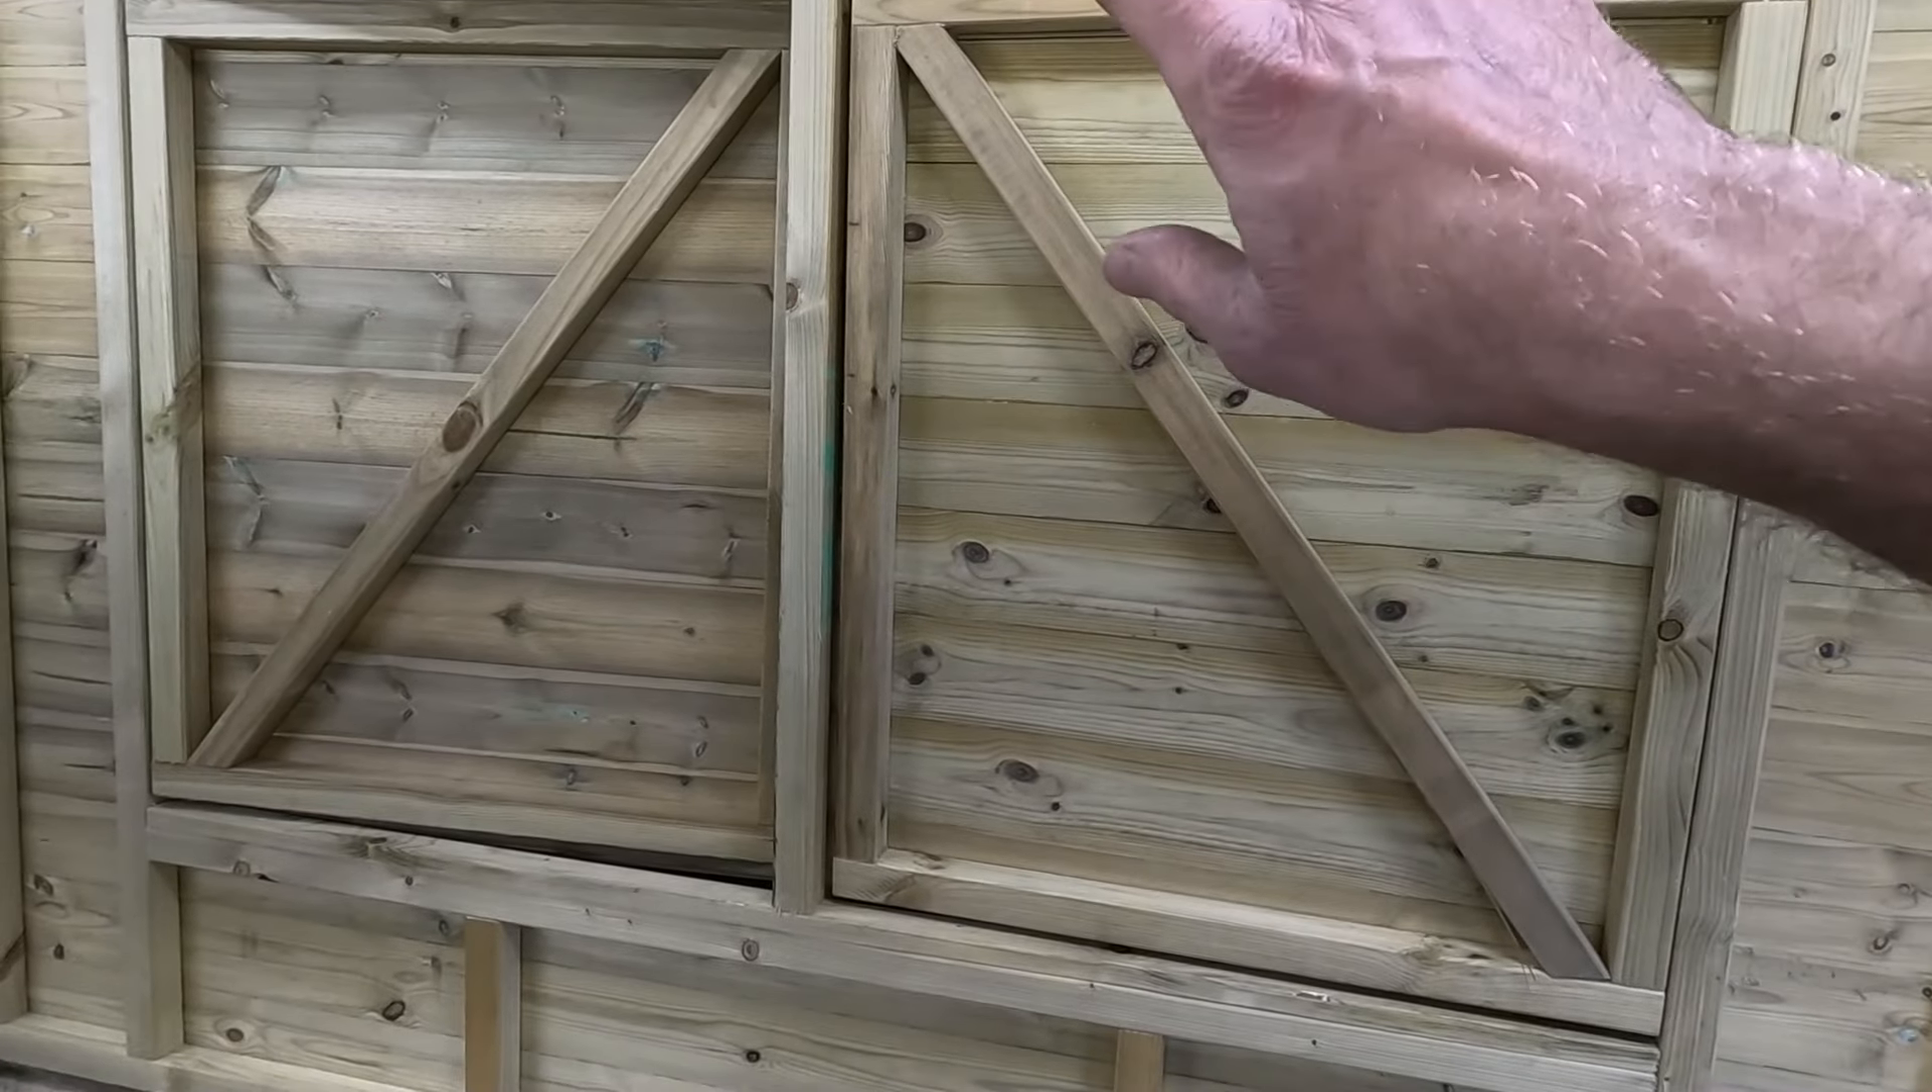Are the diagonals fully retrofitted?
Yes.